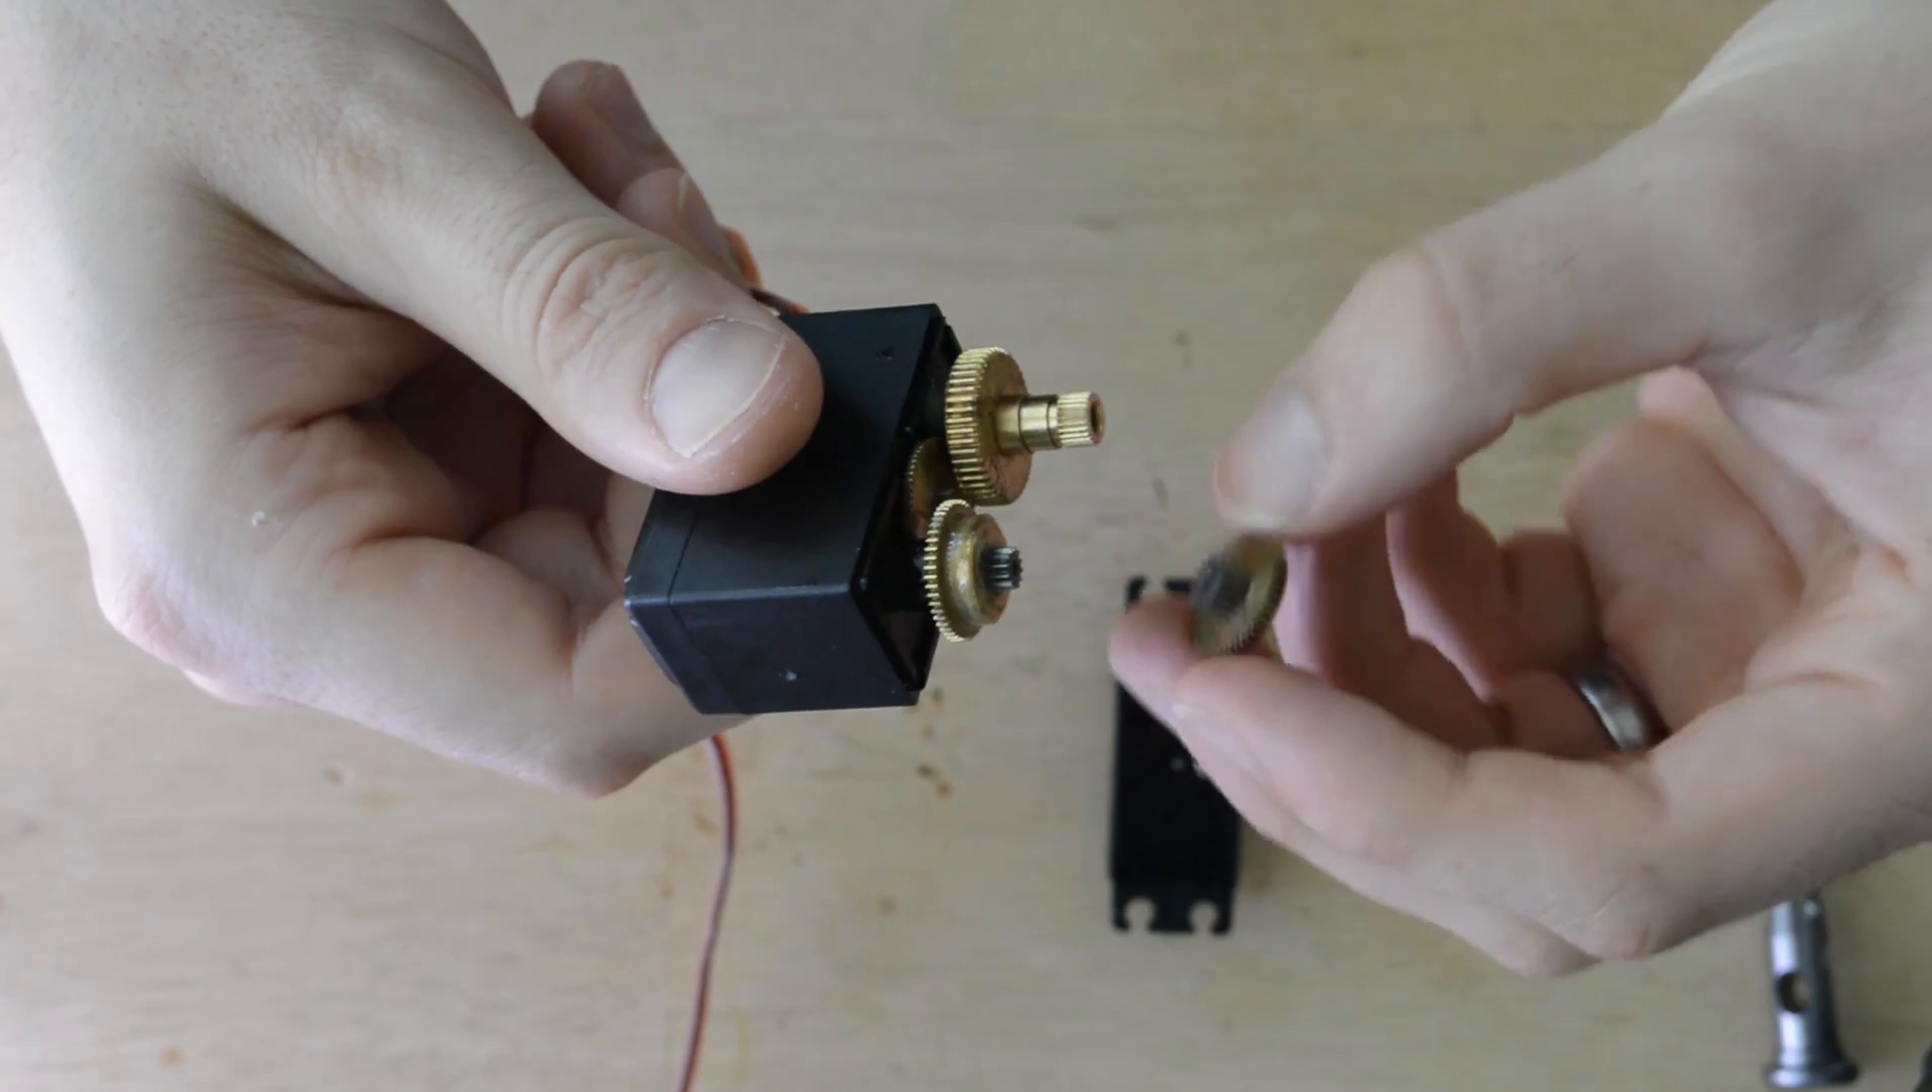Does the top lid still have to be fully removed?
No.